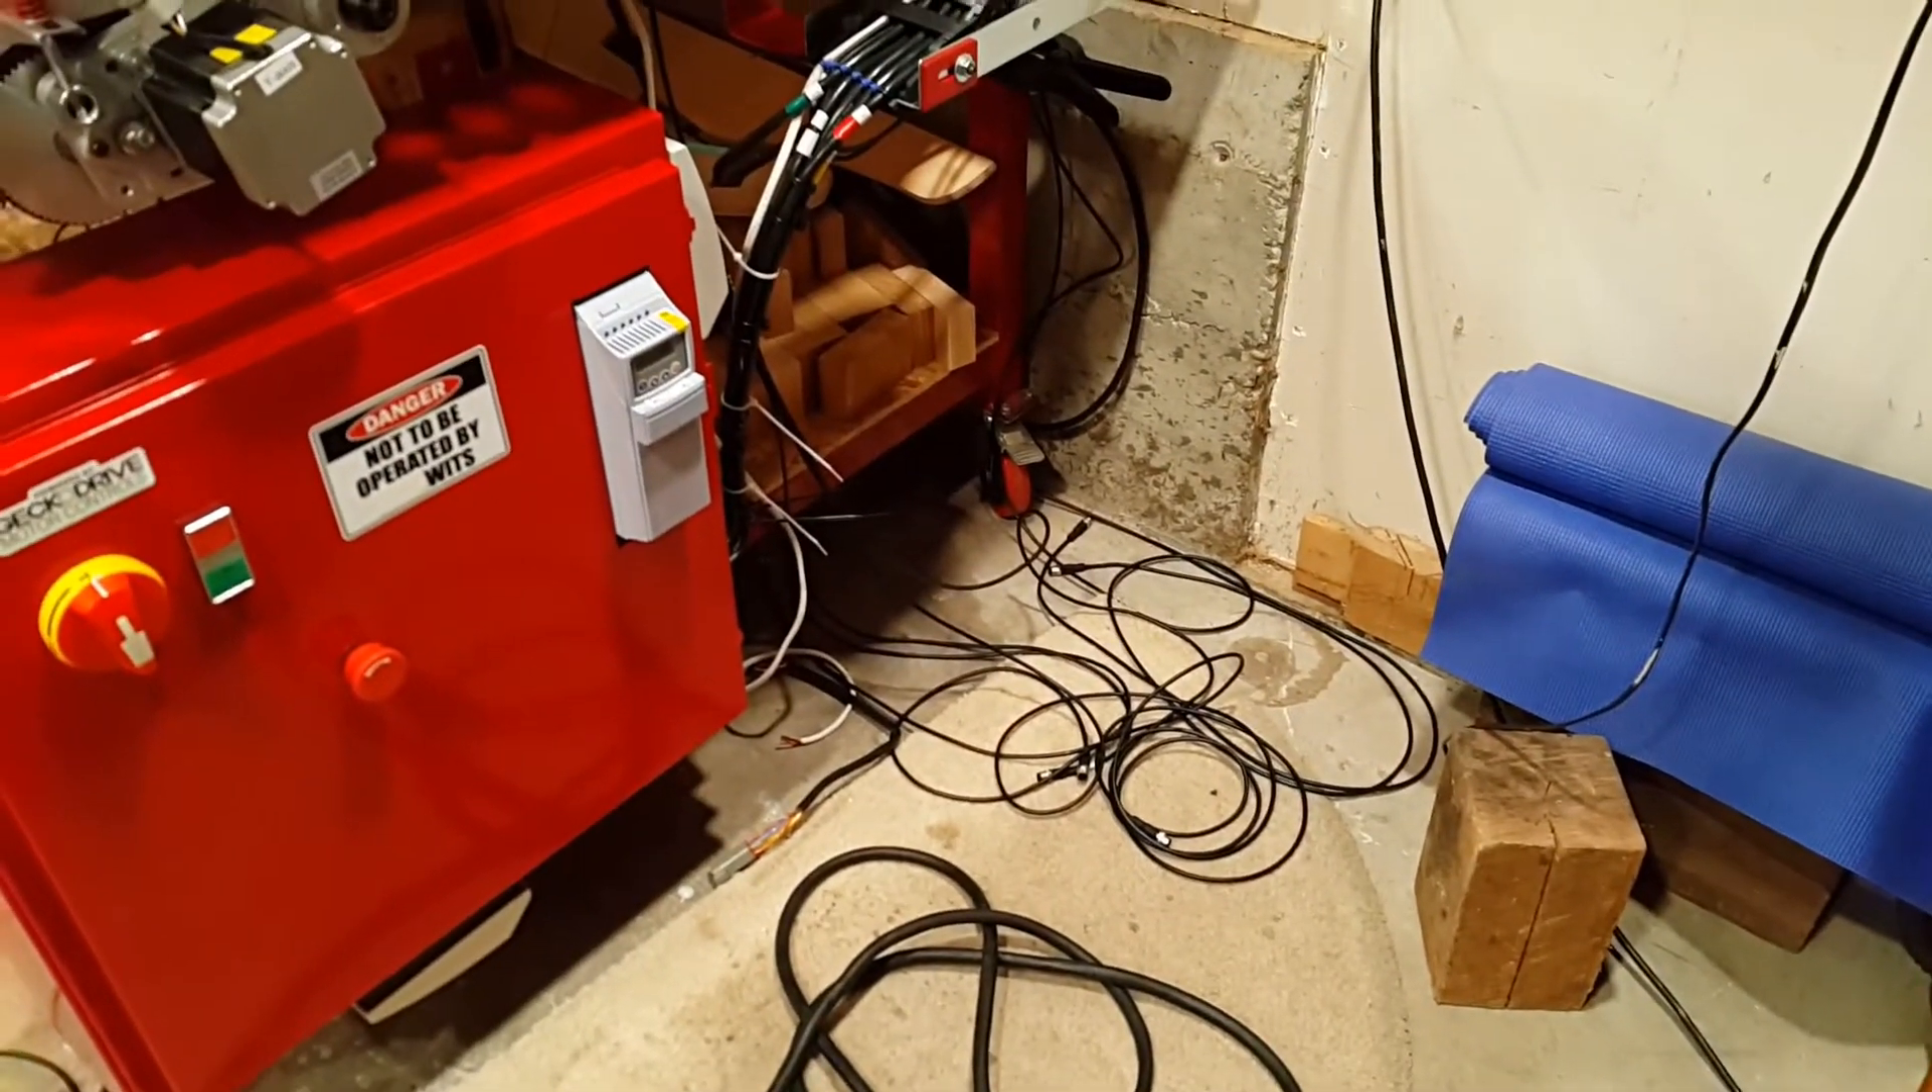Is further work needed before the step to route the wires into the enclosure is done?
Yes.